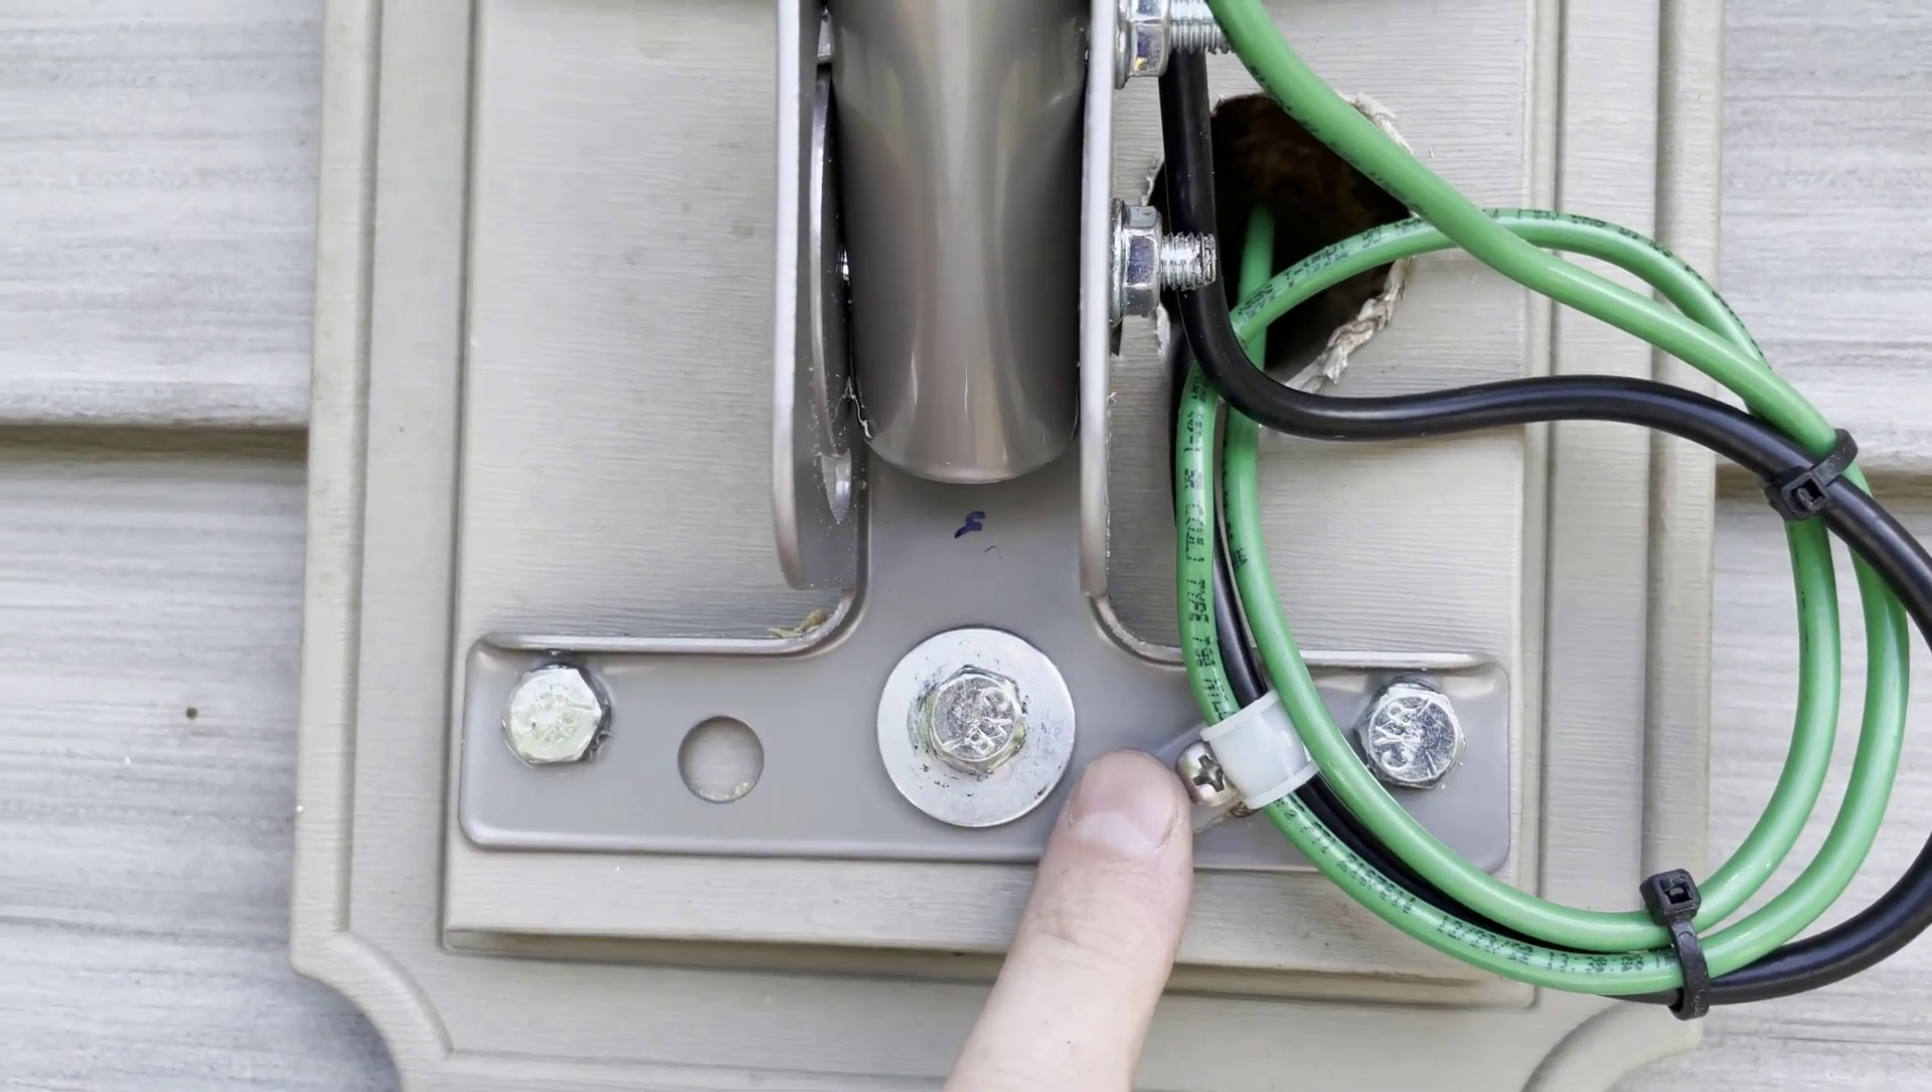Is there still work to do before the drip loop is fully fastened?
No.